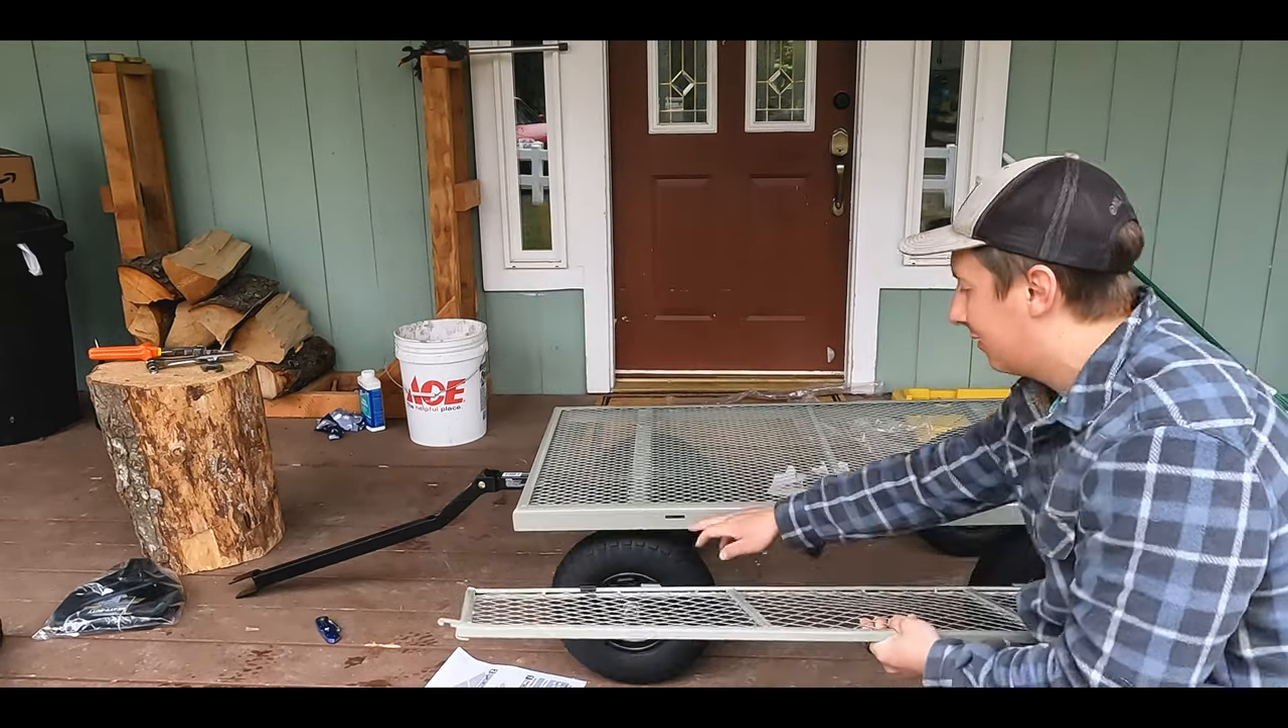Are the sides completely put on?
No.